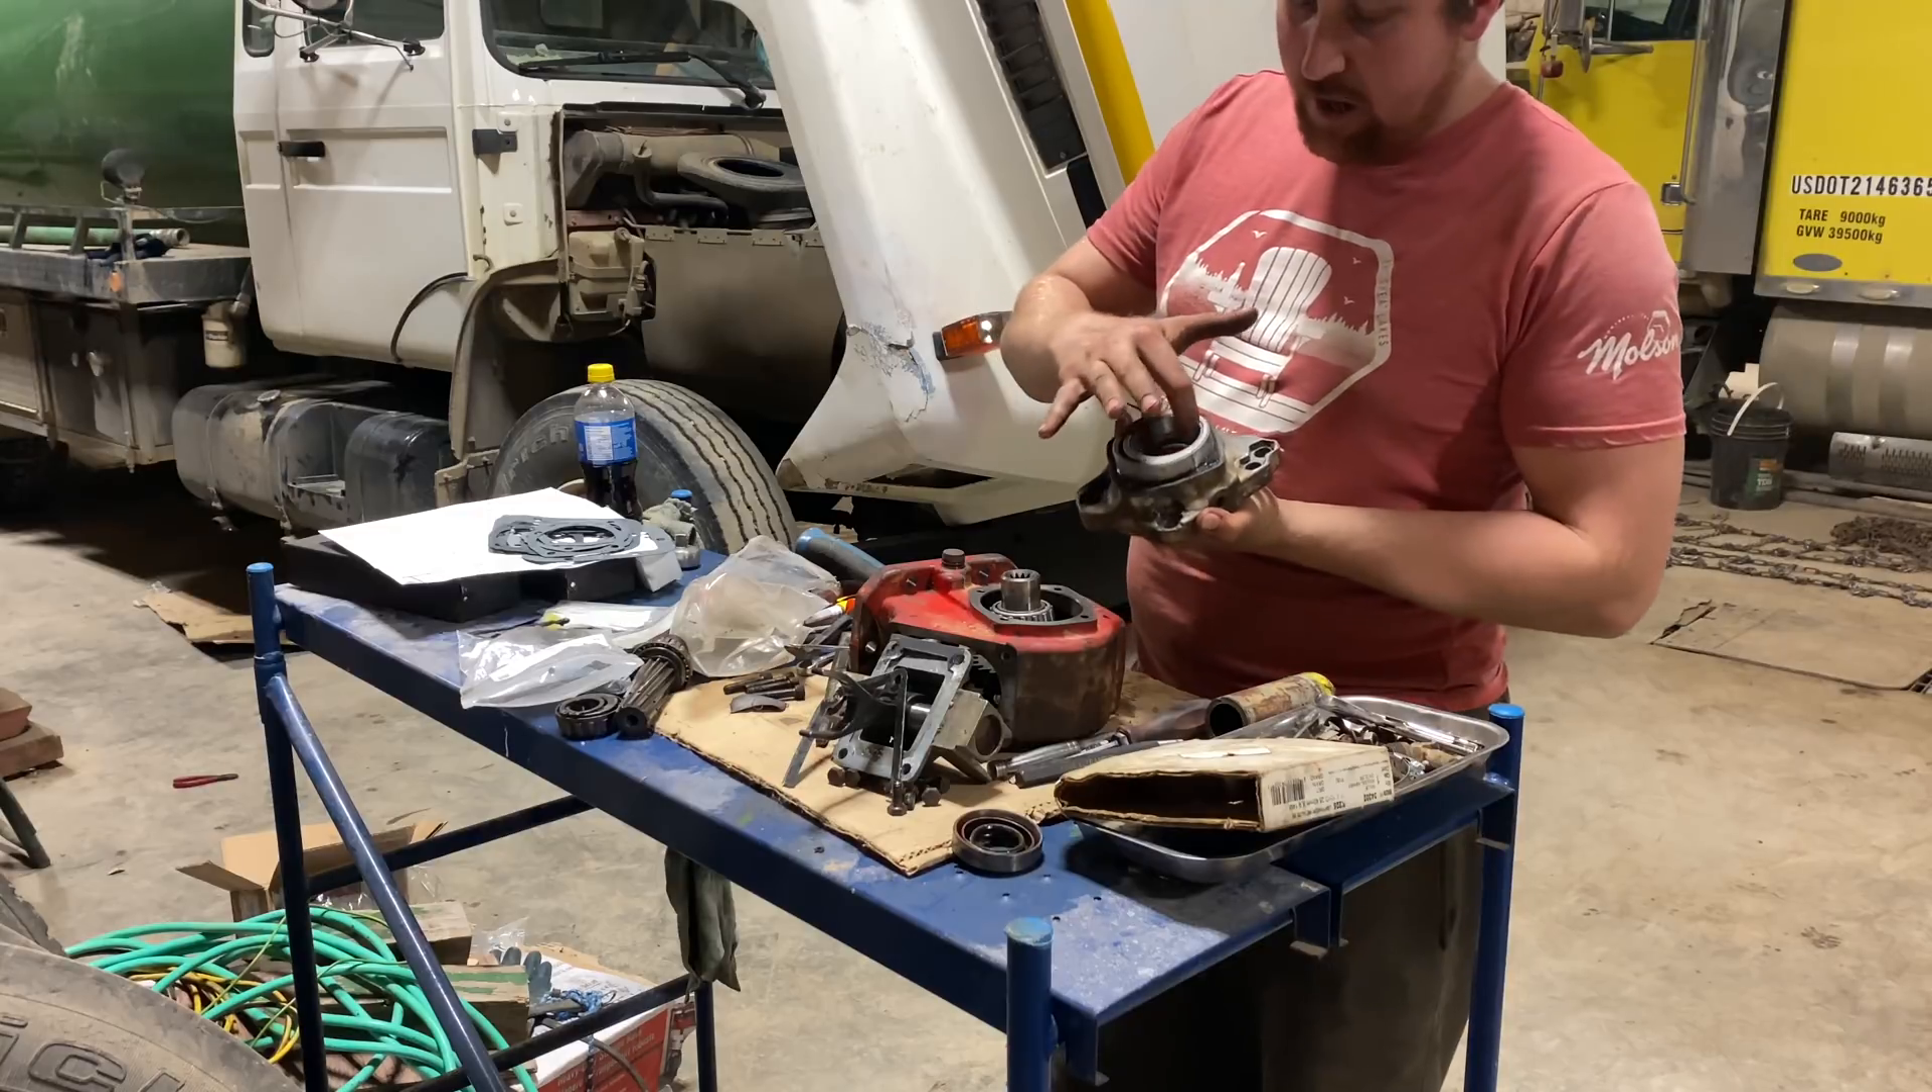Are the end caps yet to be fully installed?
Yes.